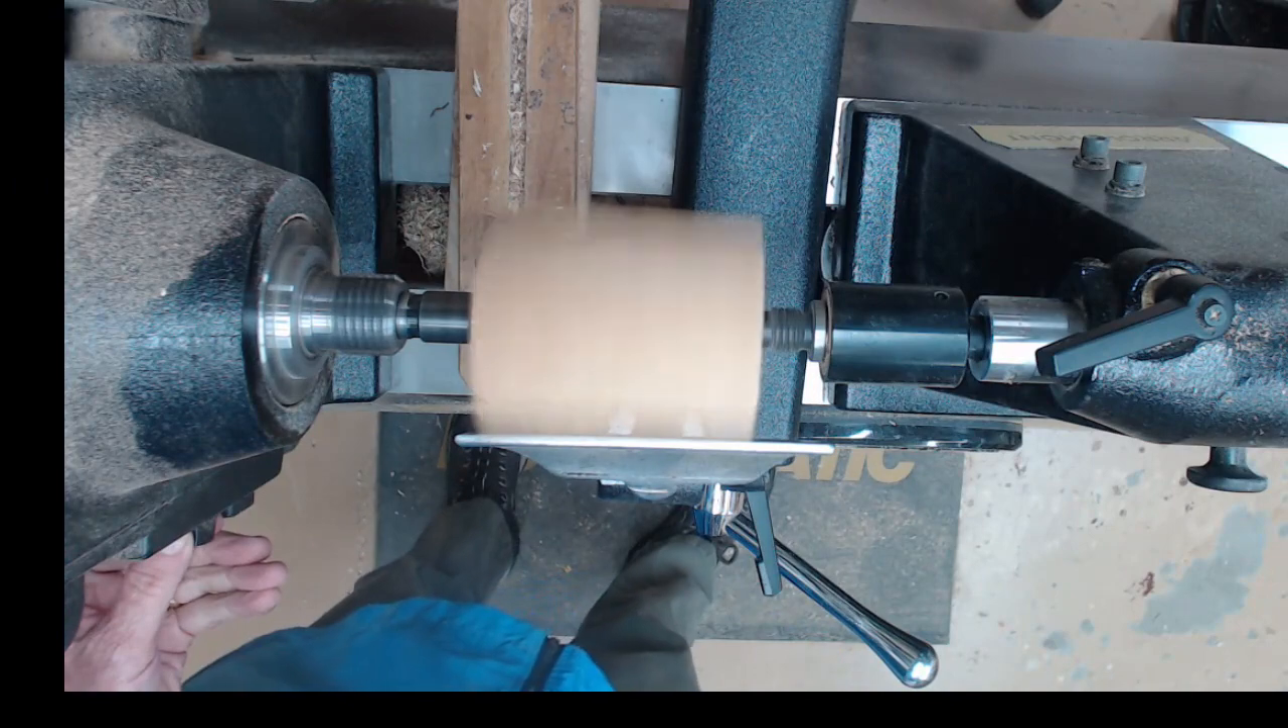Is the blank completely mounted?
Yes.